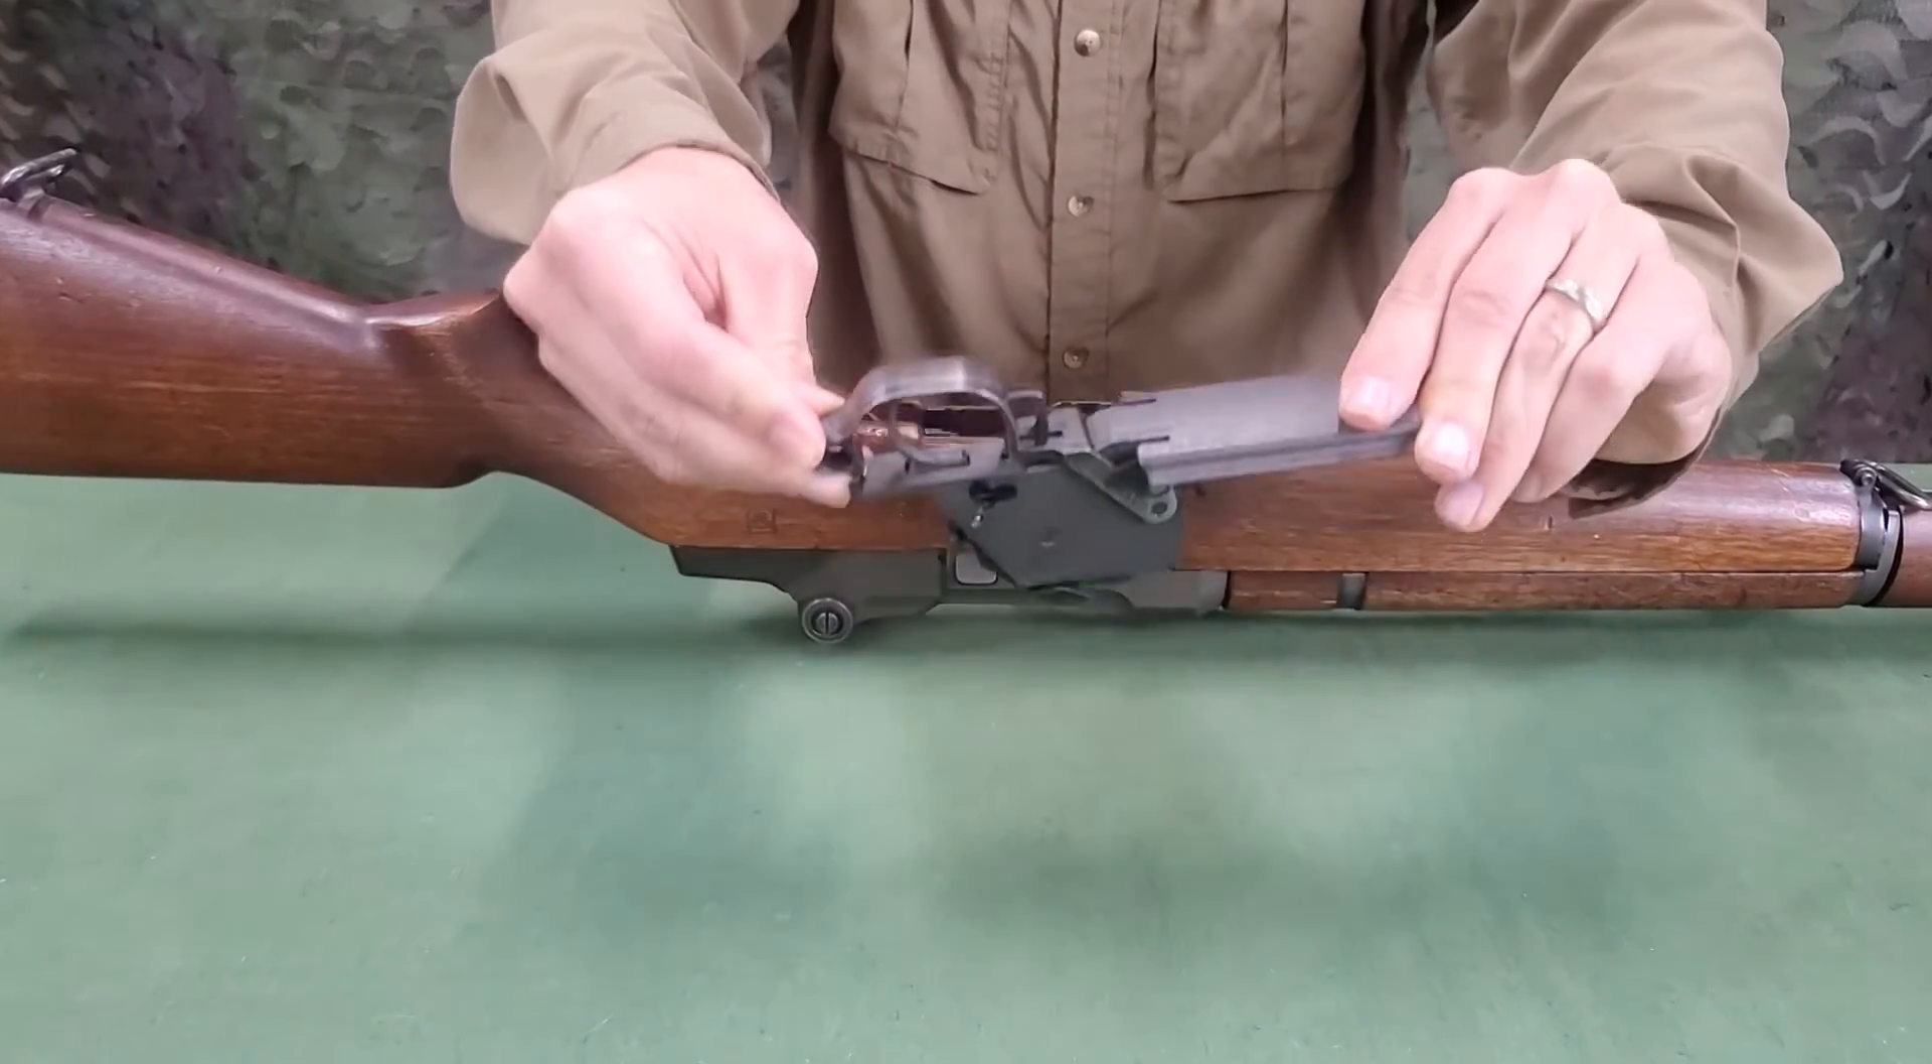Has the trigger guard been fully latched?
No.